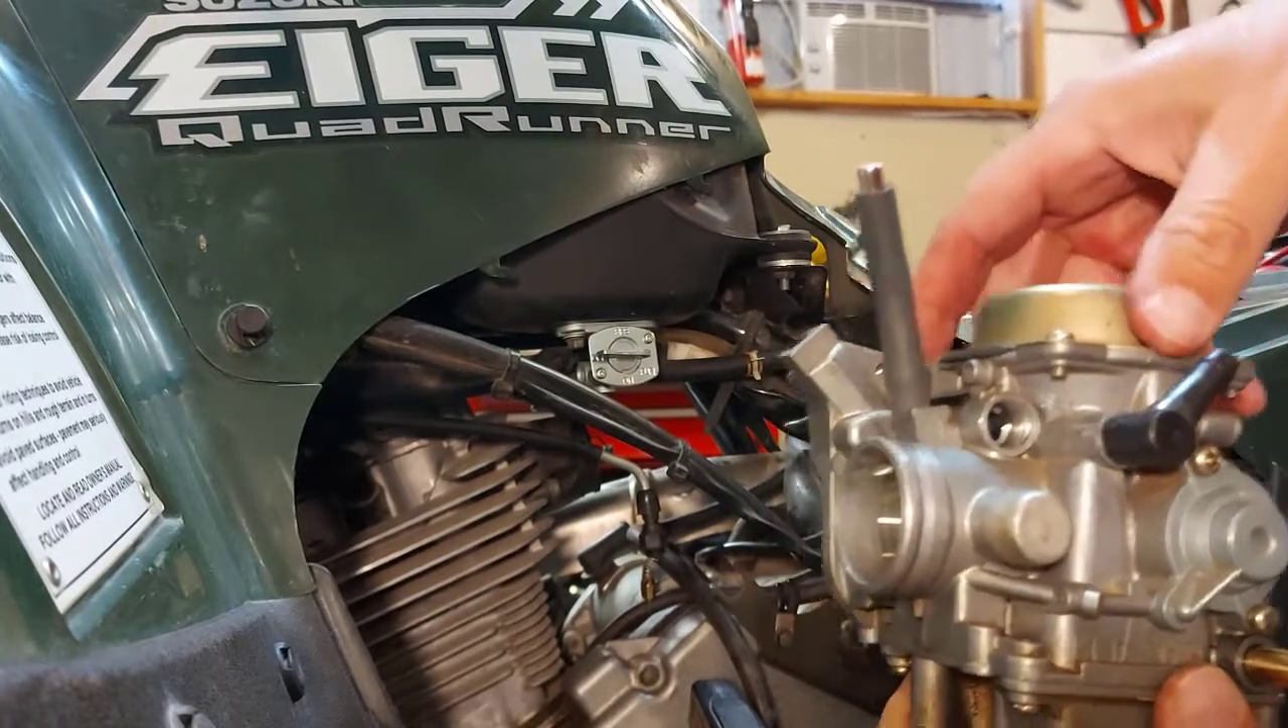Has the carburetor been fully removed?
Yes.